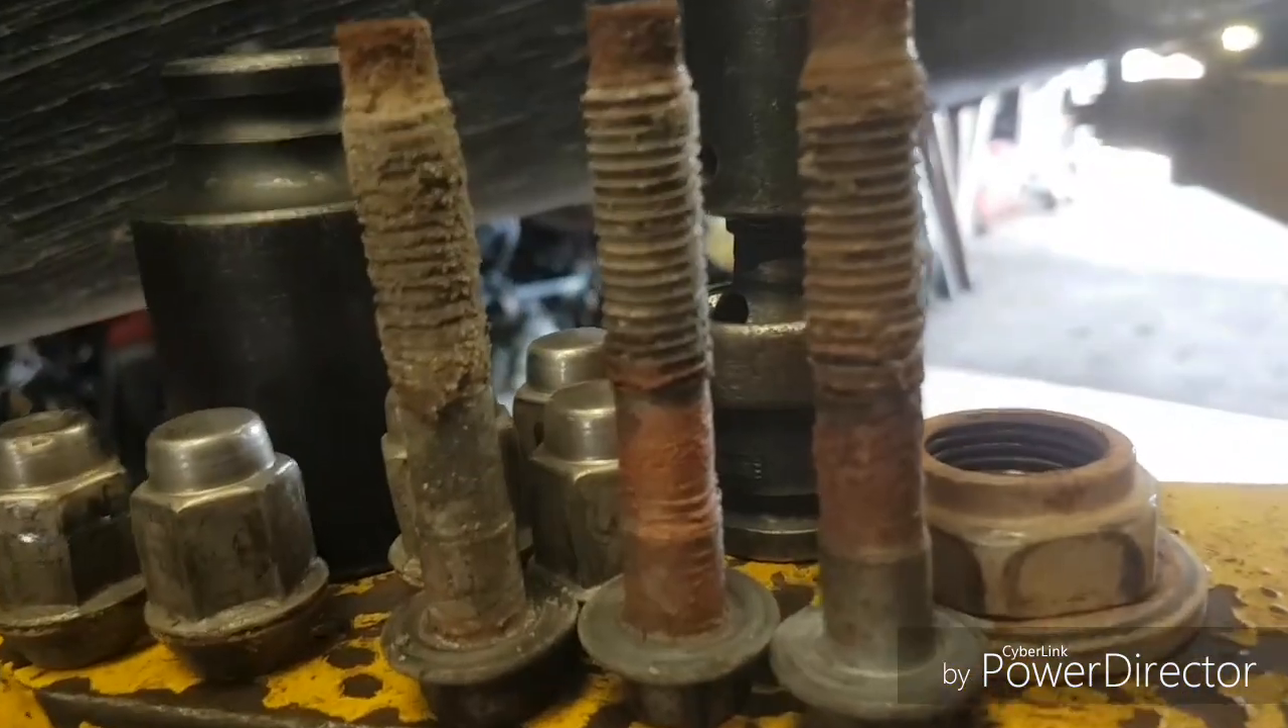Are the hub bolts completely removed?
Yes.